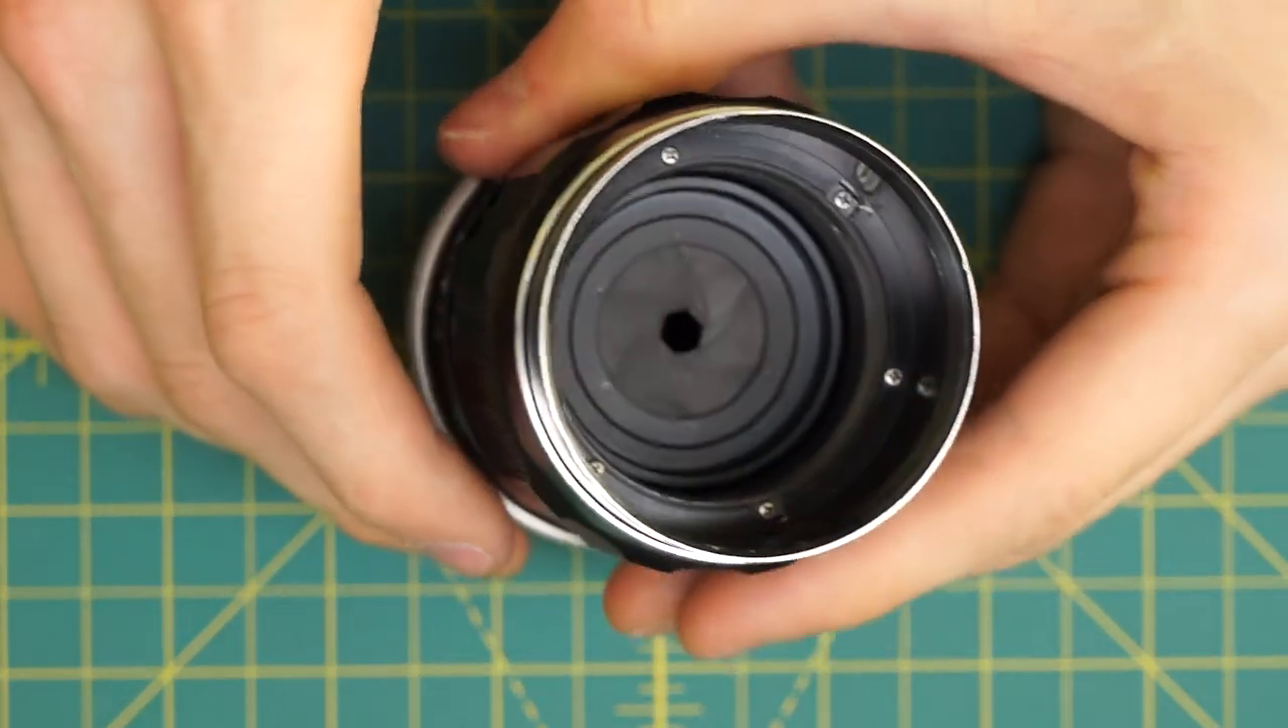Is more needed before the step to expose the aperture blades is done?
No.